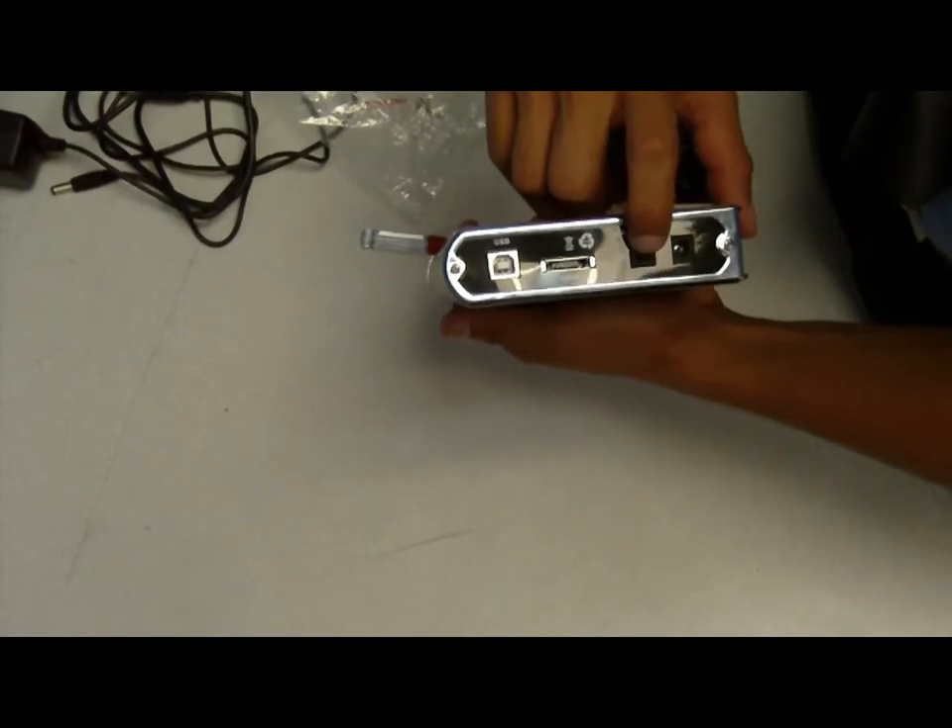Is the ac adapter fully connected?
No.